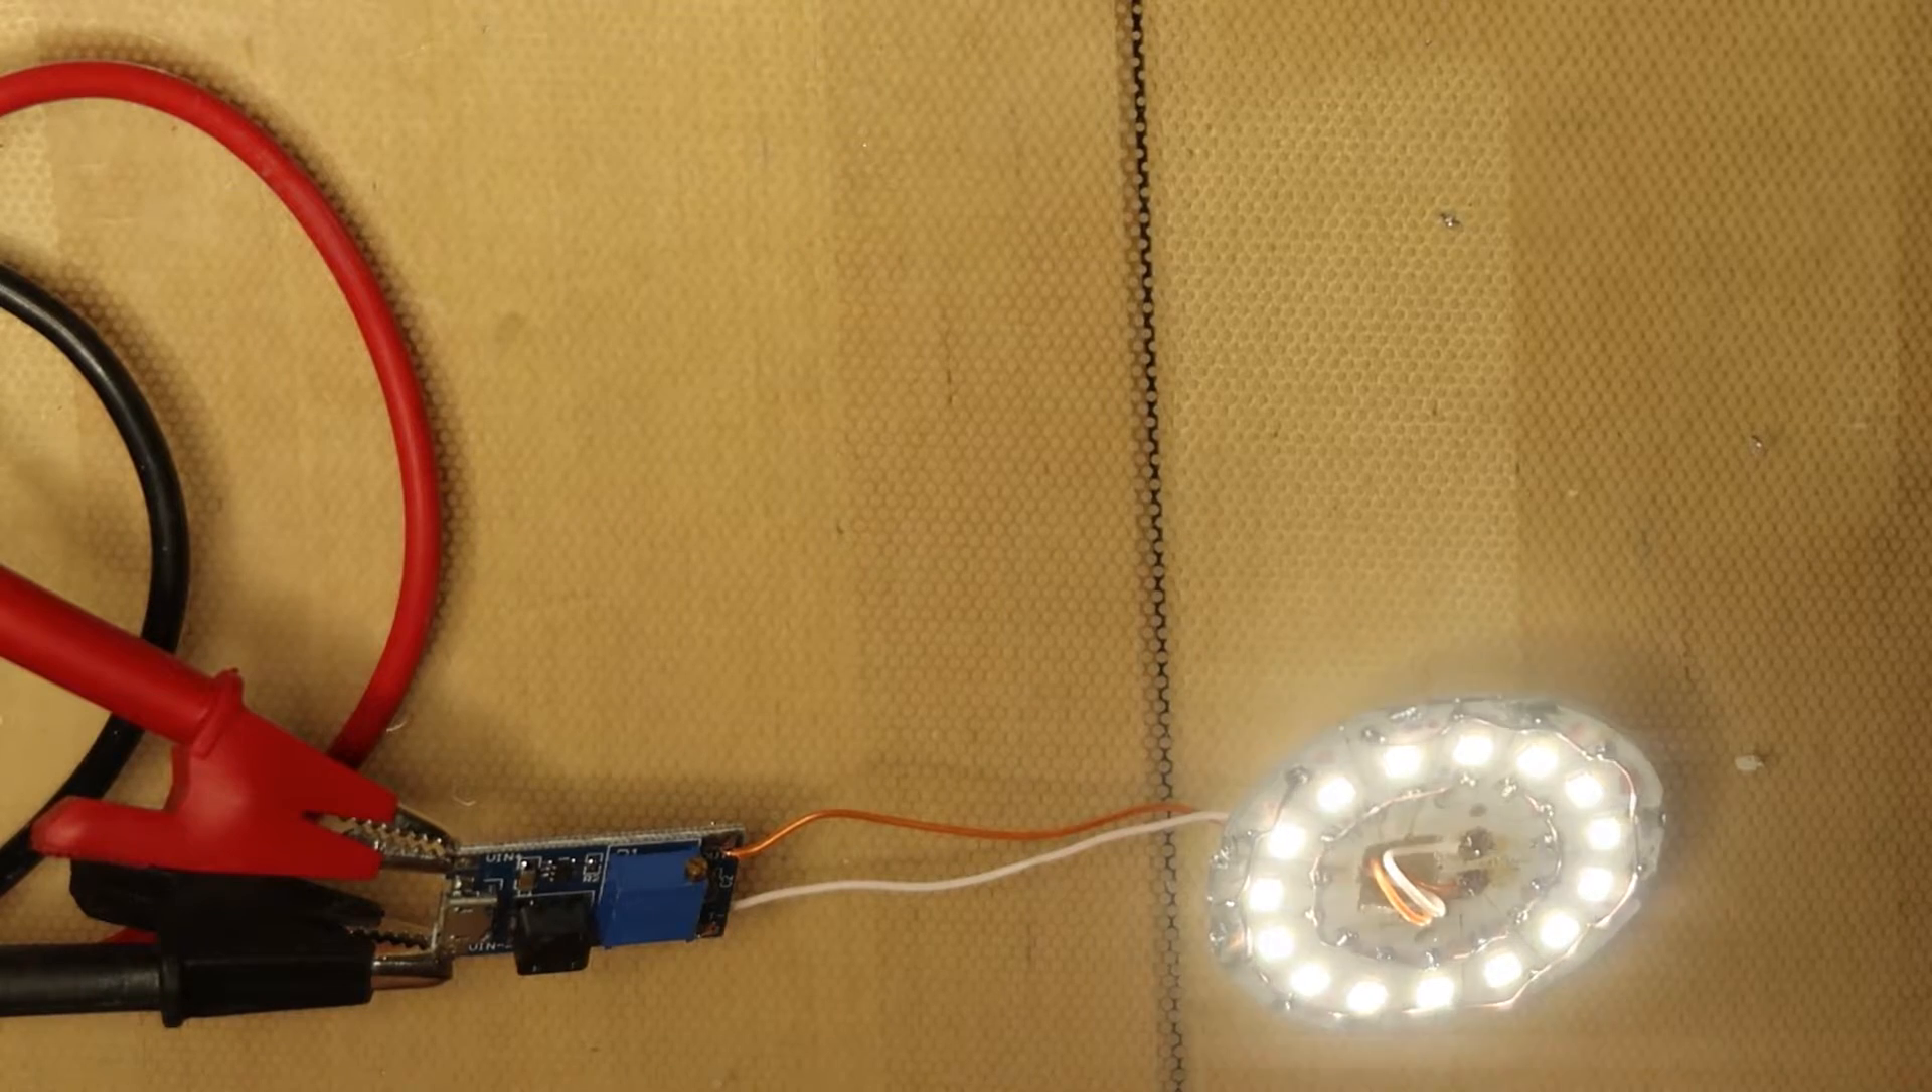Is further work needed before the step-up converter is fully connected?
No.